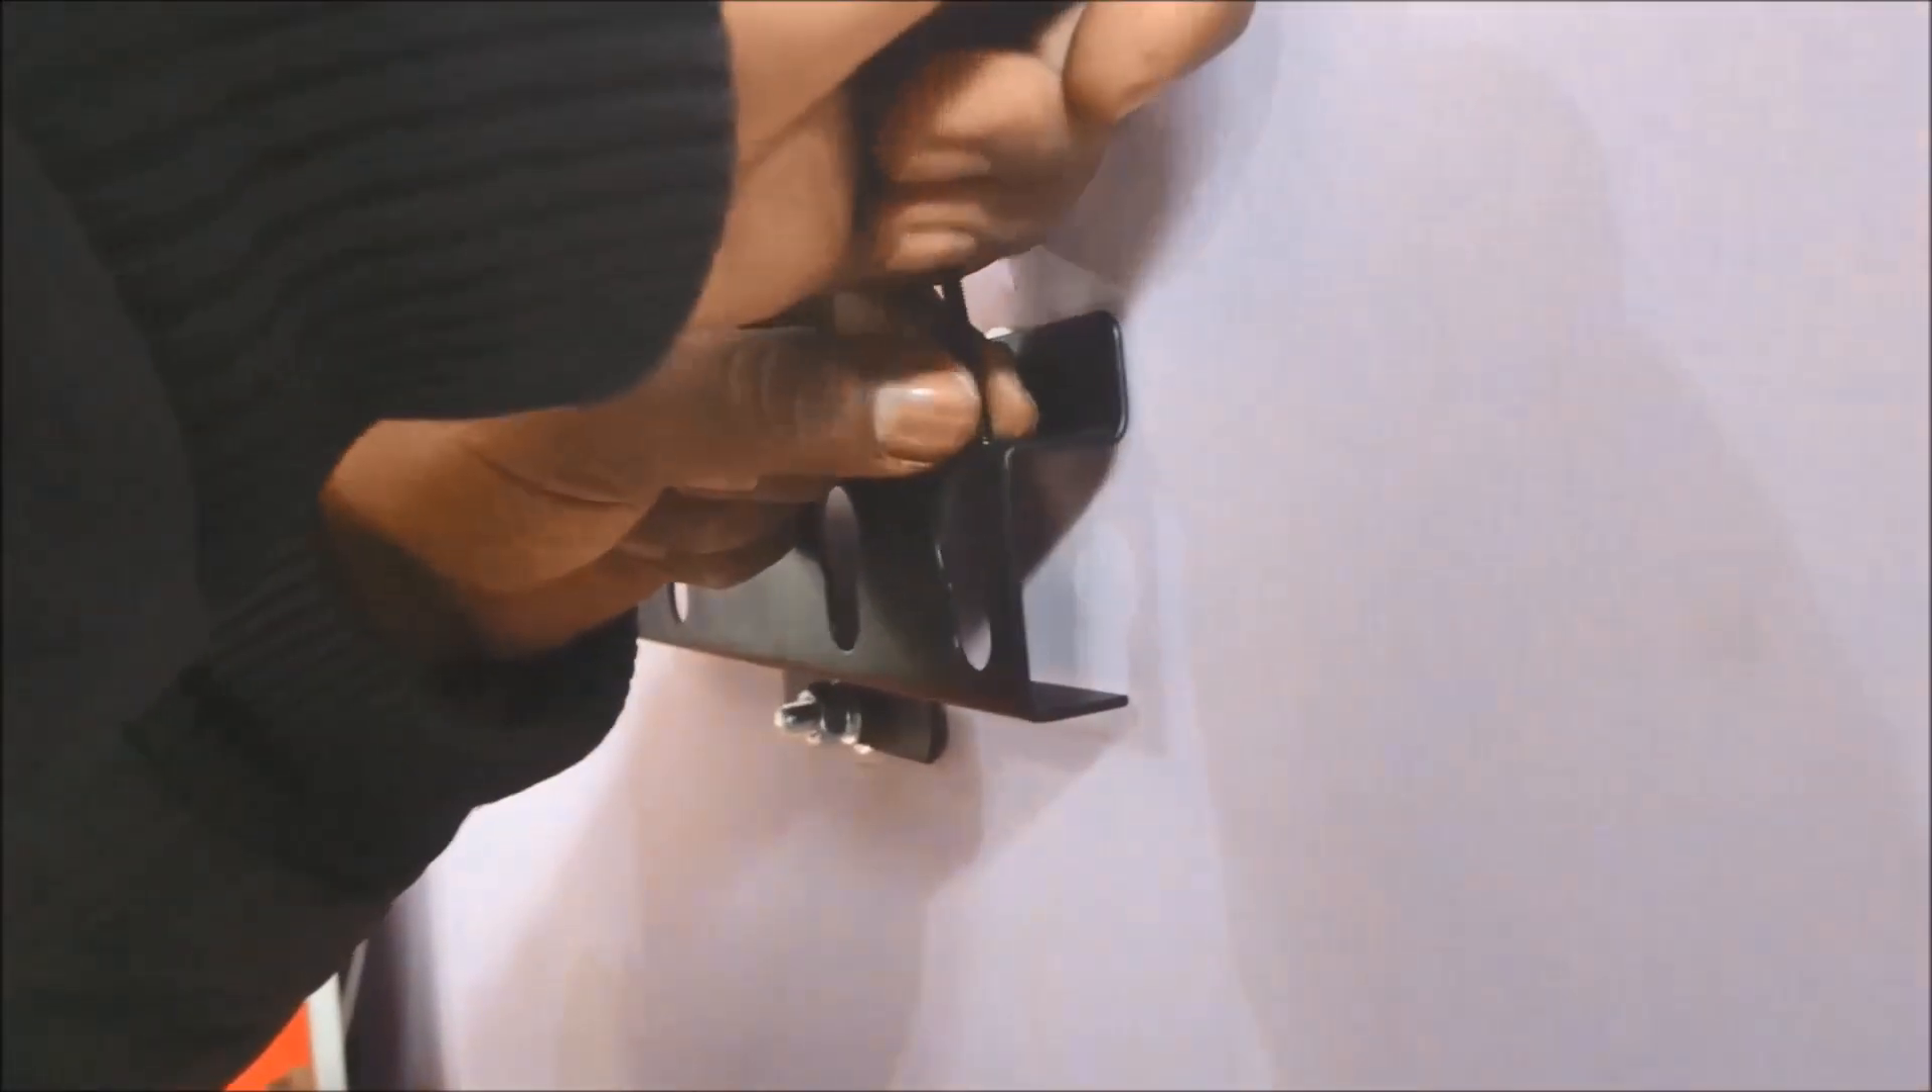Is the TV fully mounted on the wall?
No.